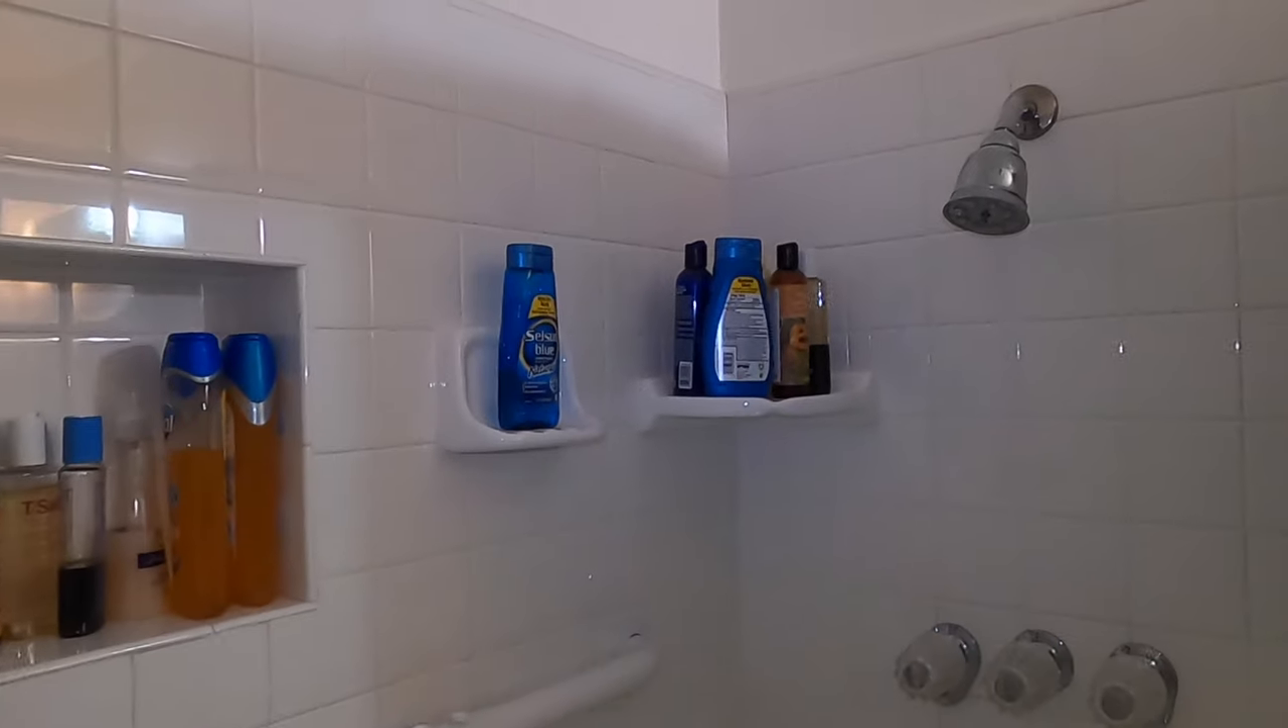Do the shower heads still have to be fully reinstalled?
No.